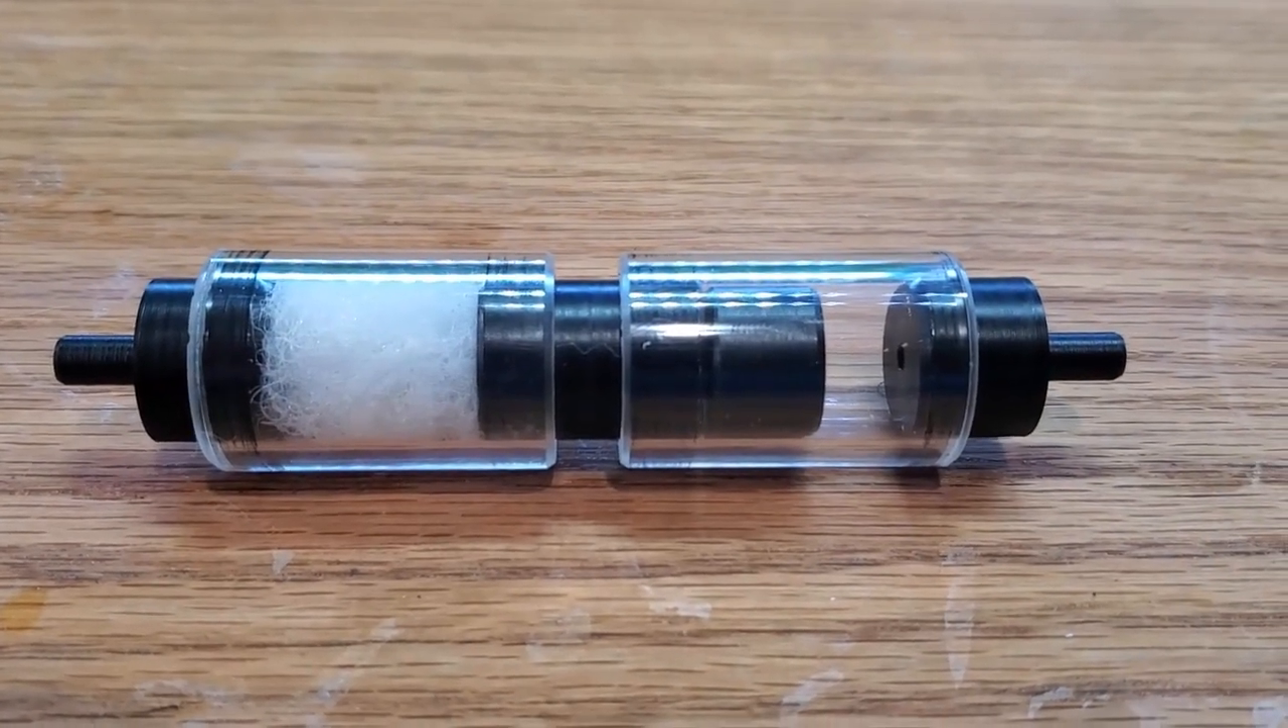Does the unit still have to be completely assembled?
No.